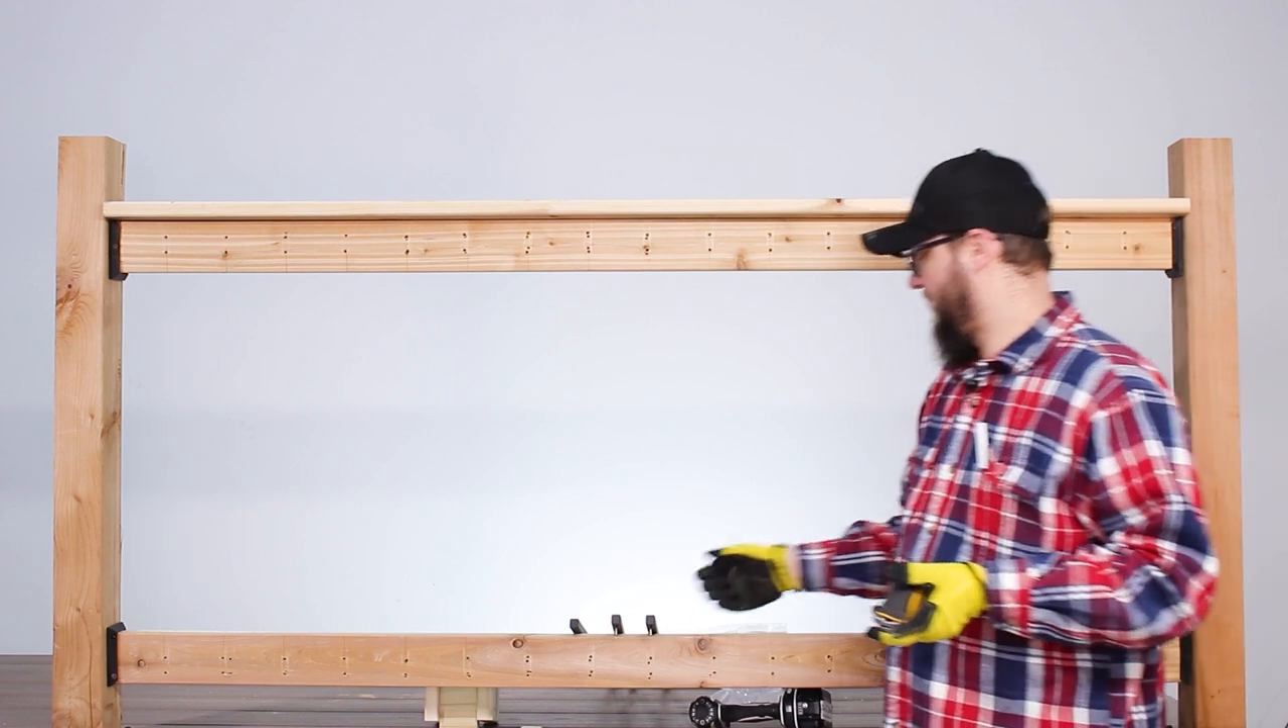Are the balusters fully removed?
Yes.